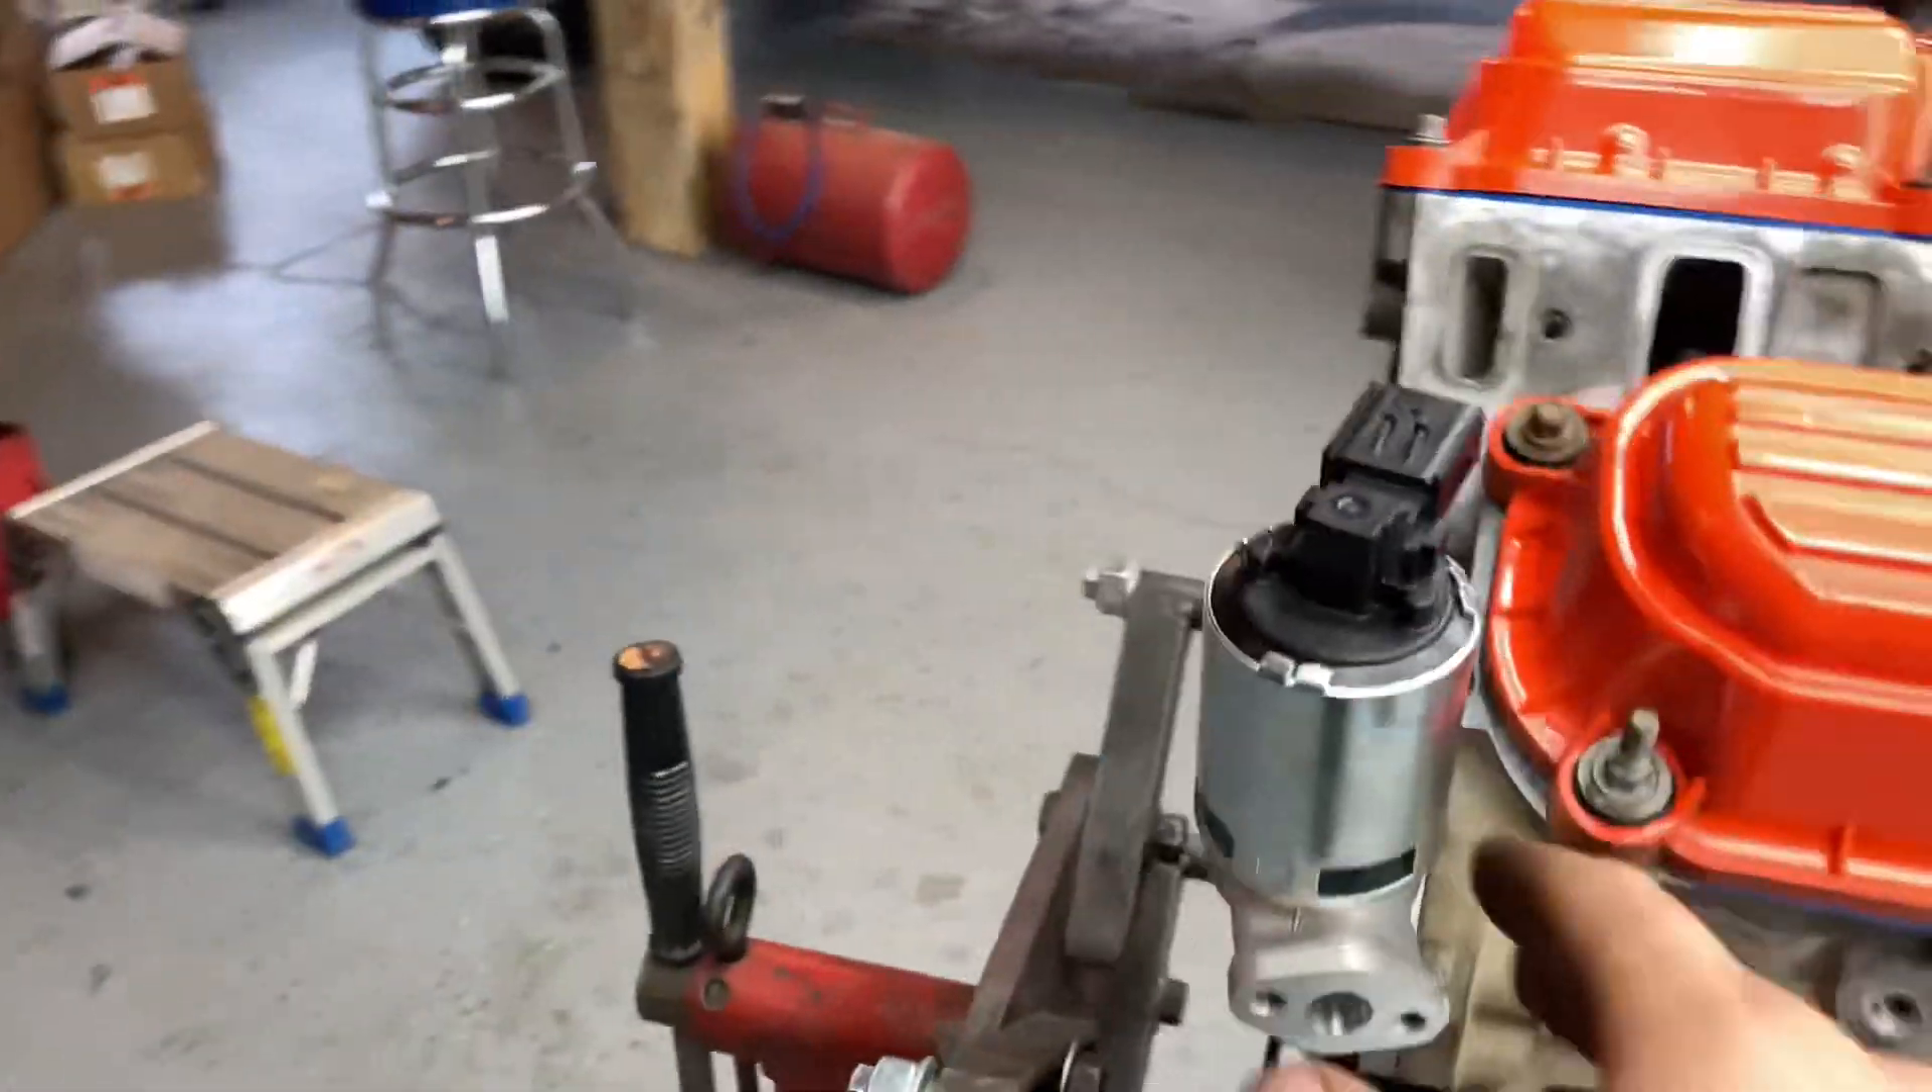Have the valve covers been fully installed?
Yes.